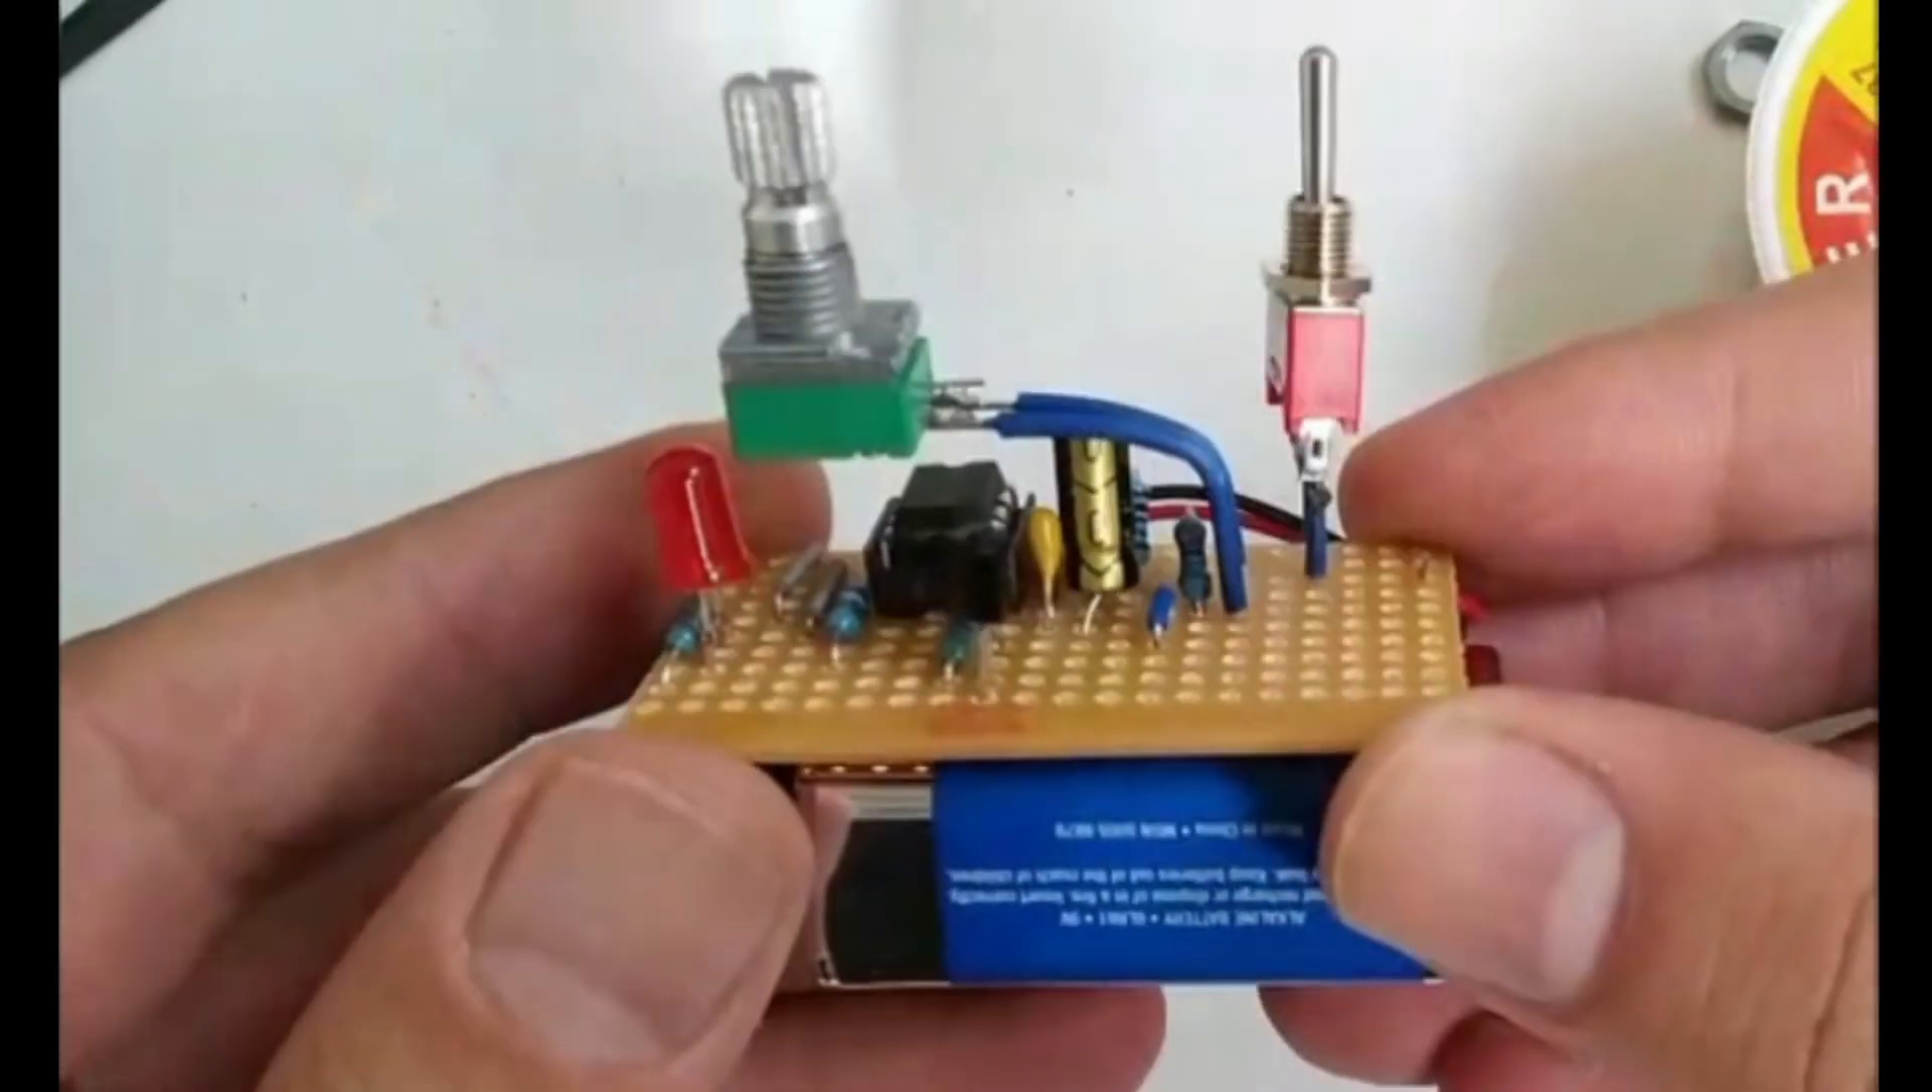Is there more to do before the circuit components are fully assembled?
No.